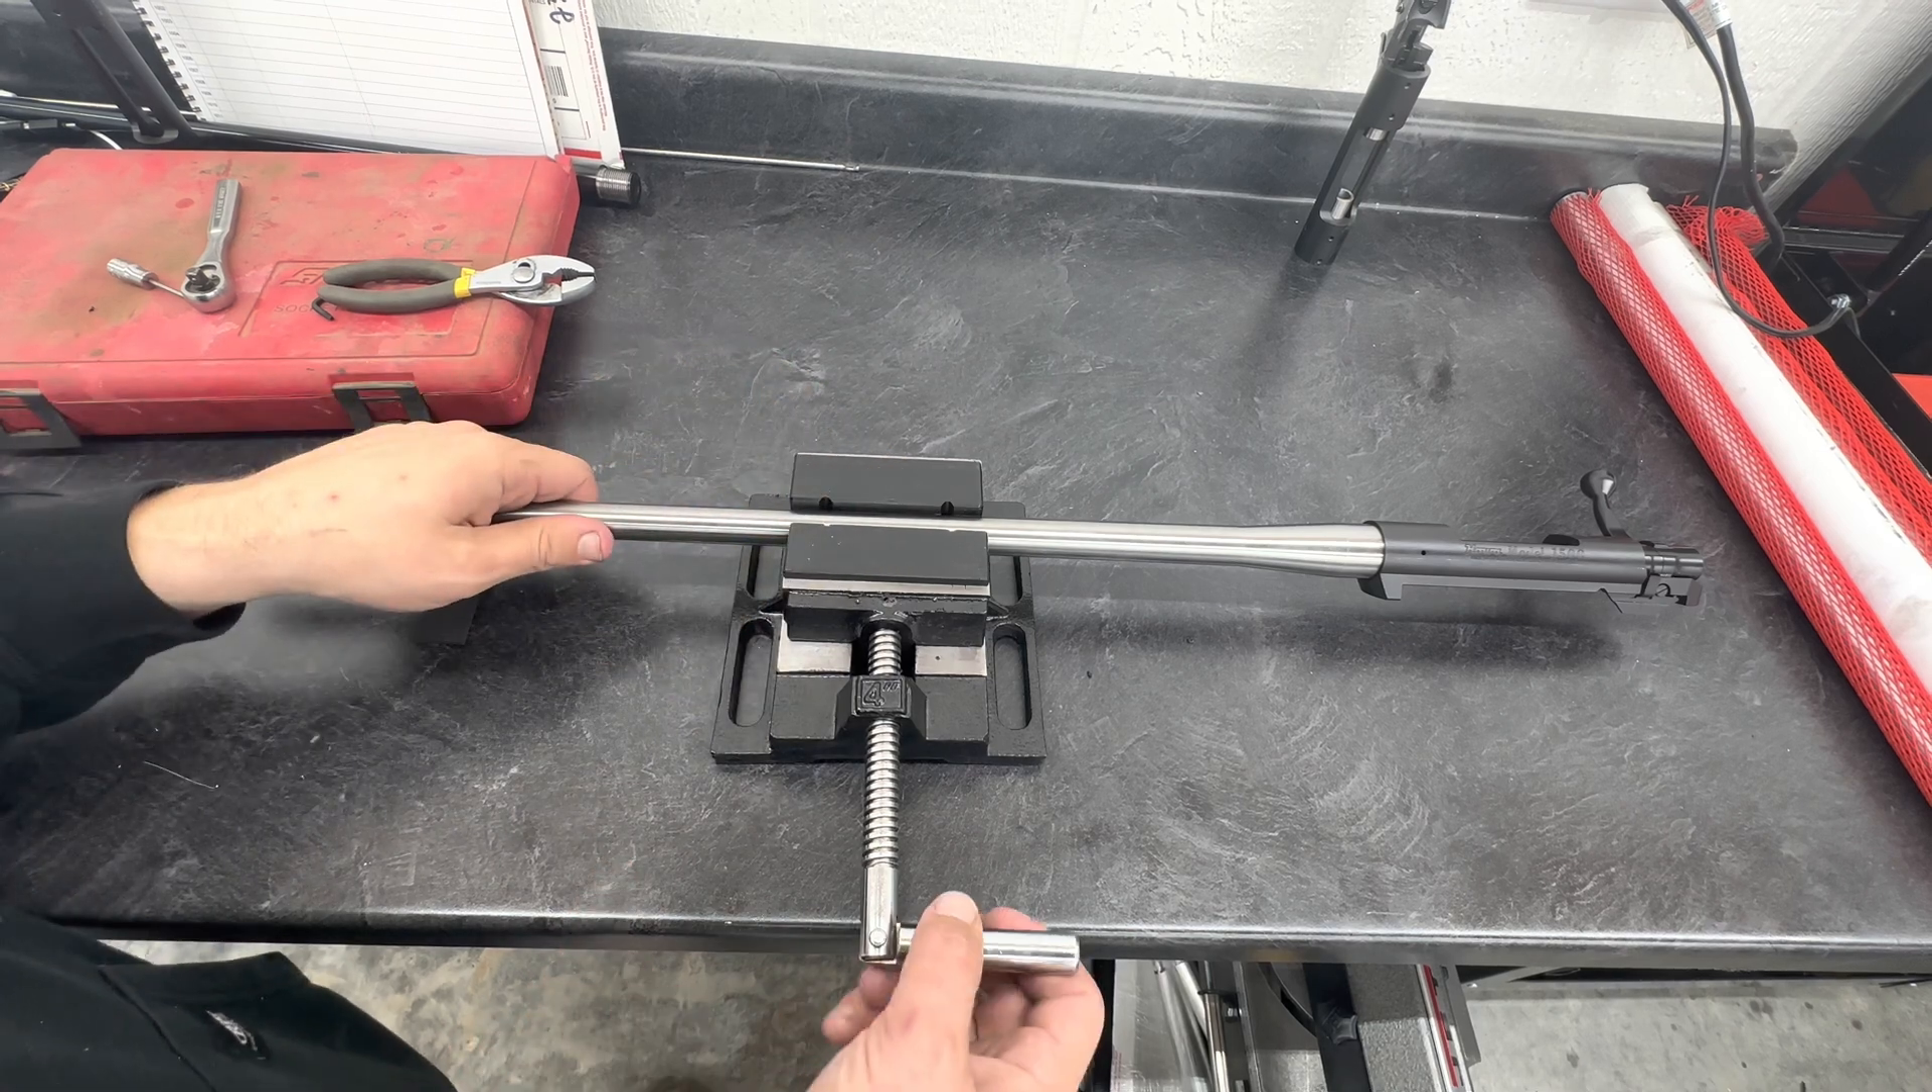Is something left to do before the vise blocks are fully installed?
No.